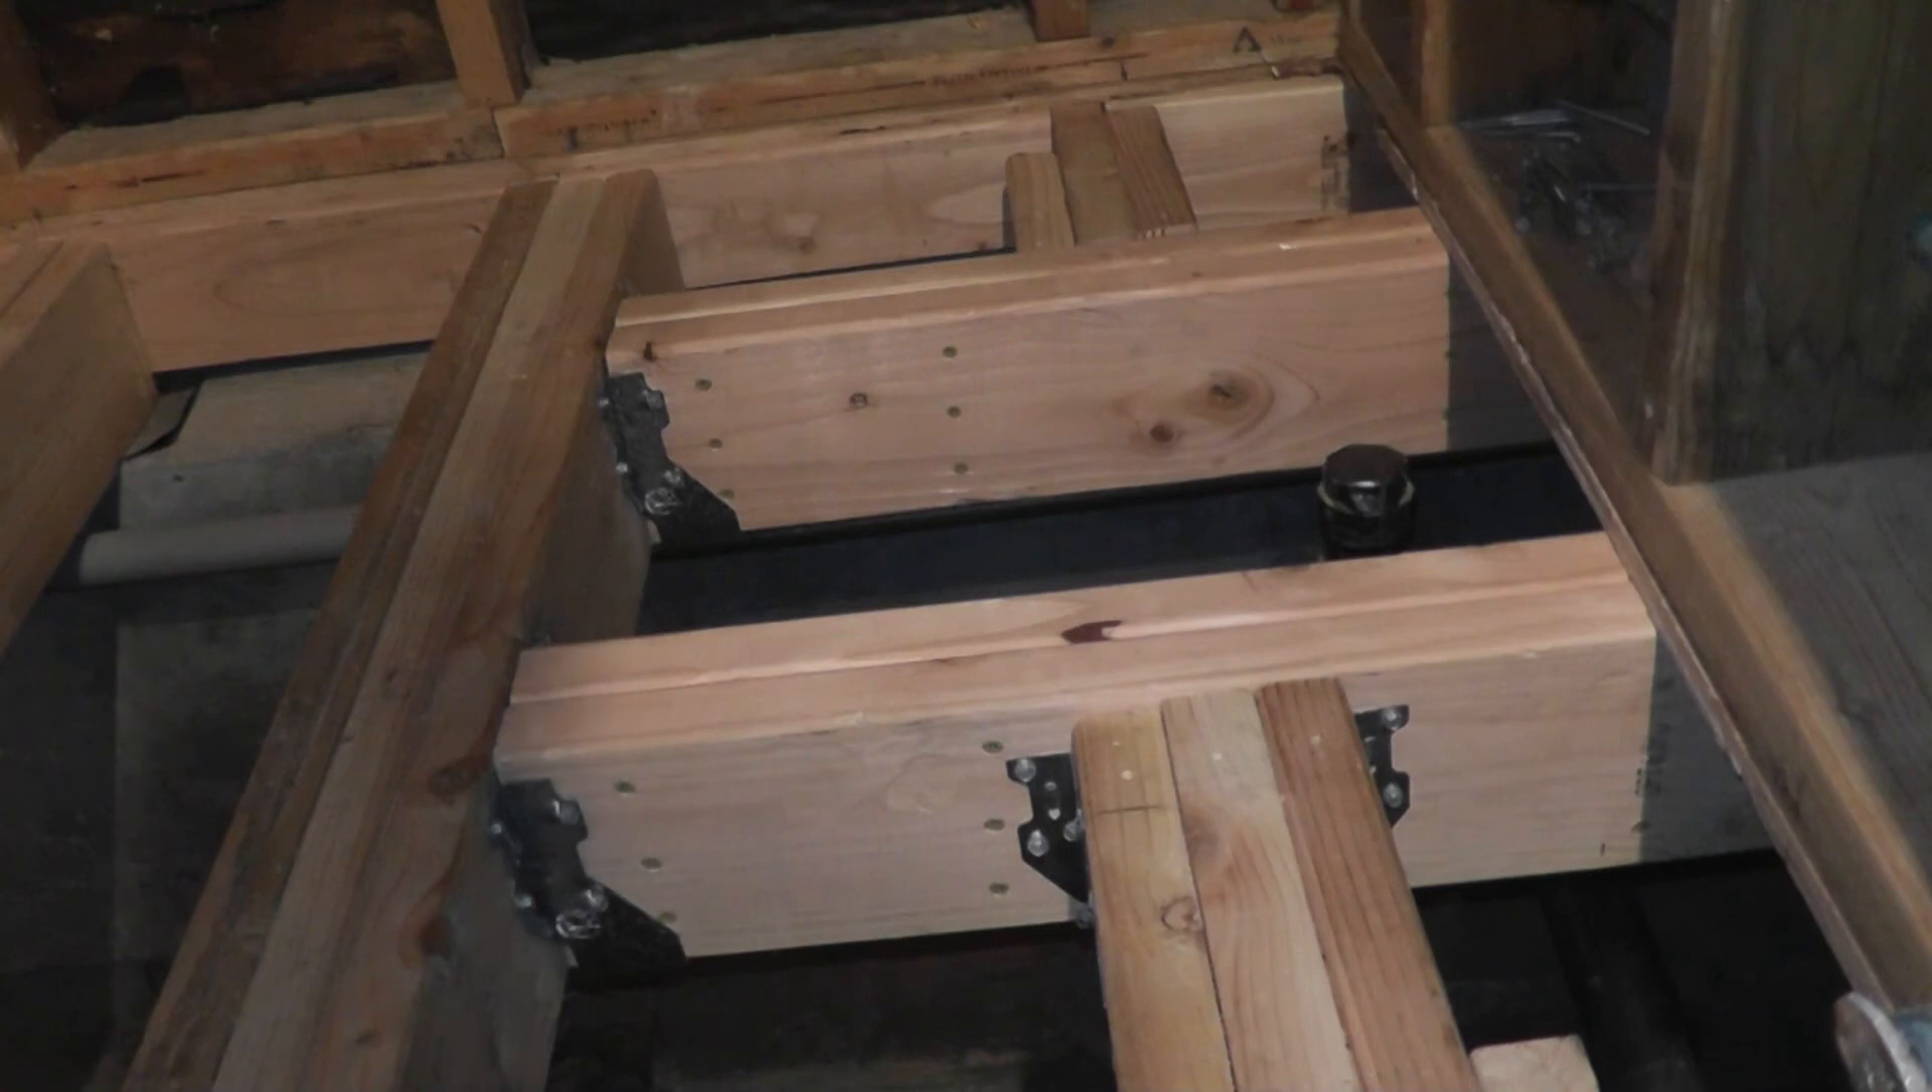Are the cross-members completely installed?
Yes.